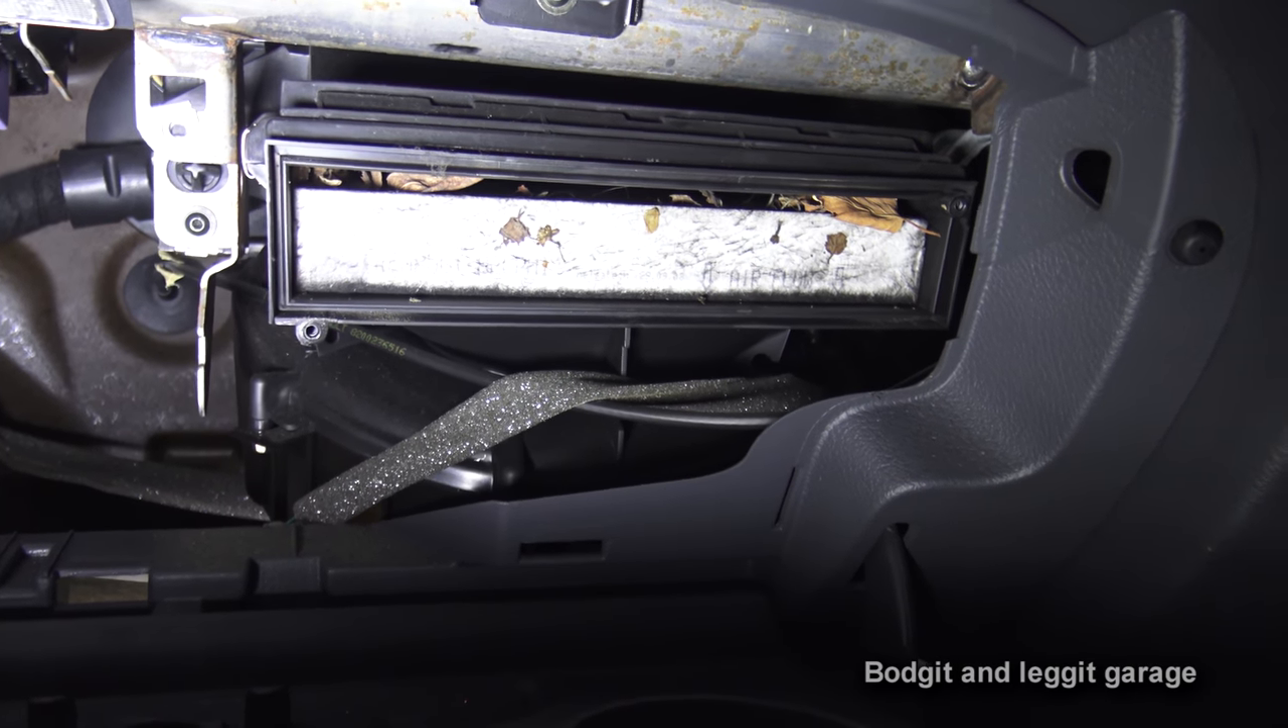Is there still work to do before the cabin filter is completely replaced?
Yes.